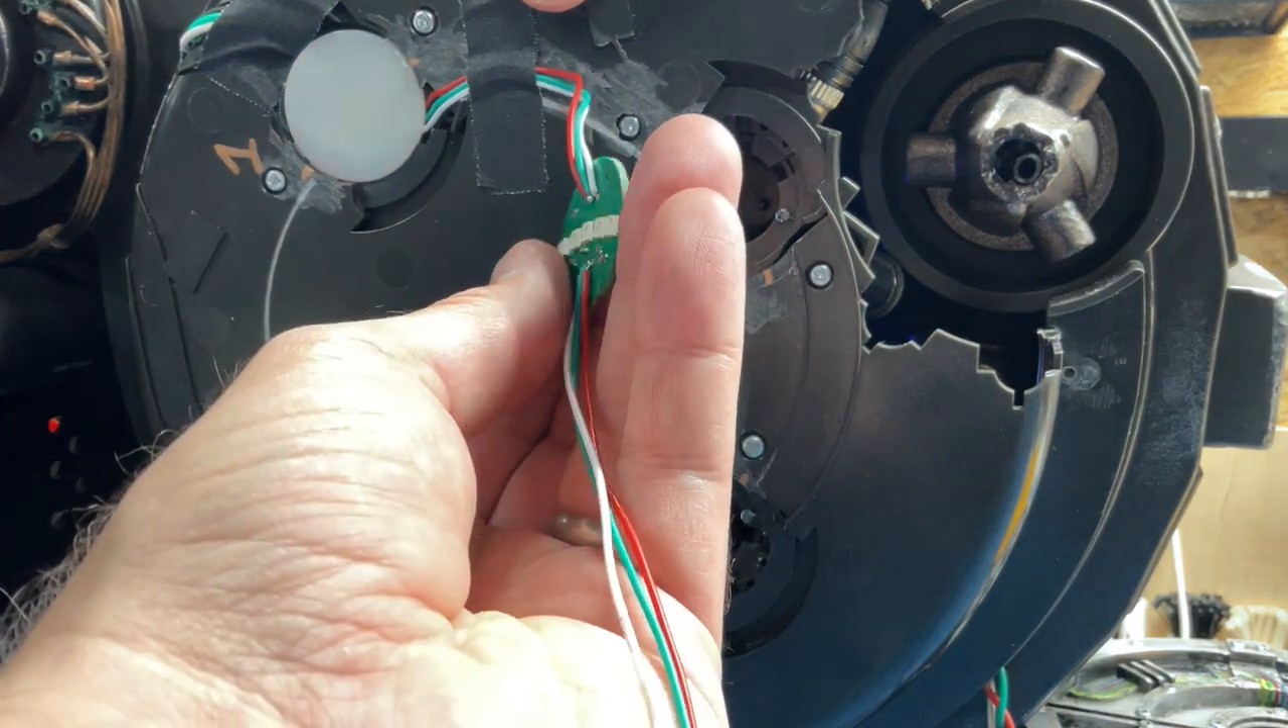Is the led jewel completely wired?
Yes.